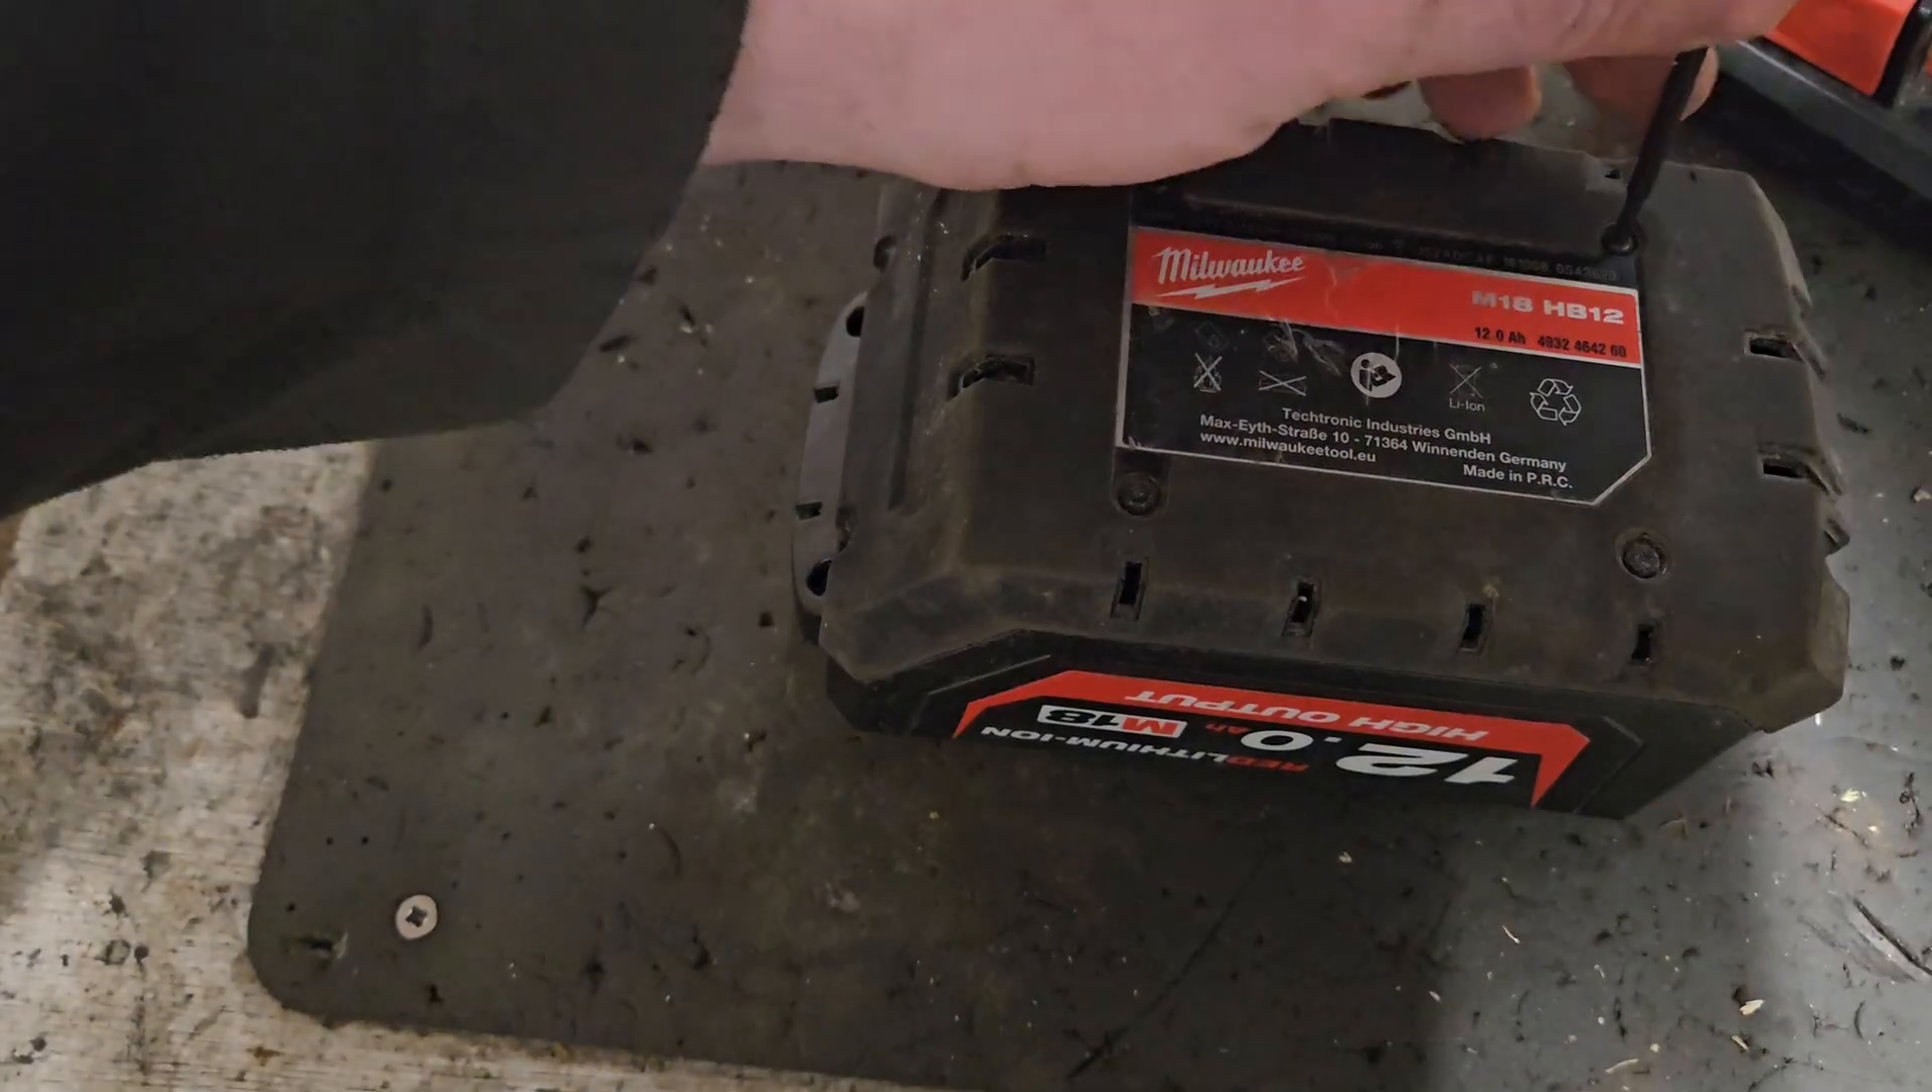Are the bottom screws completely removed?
No.